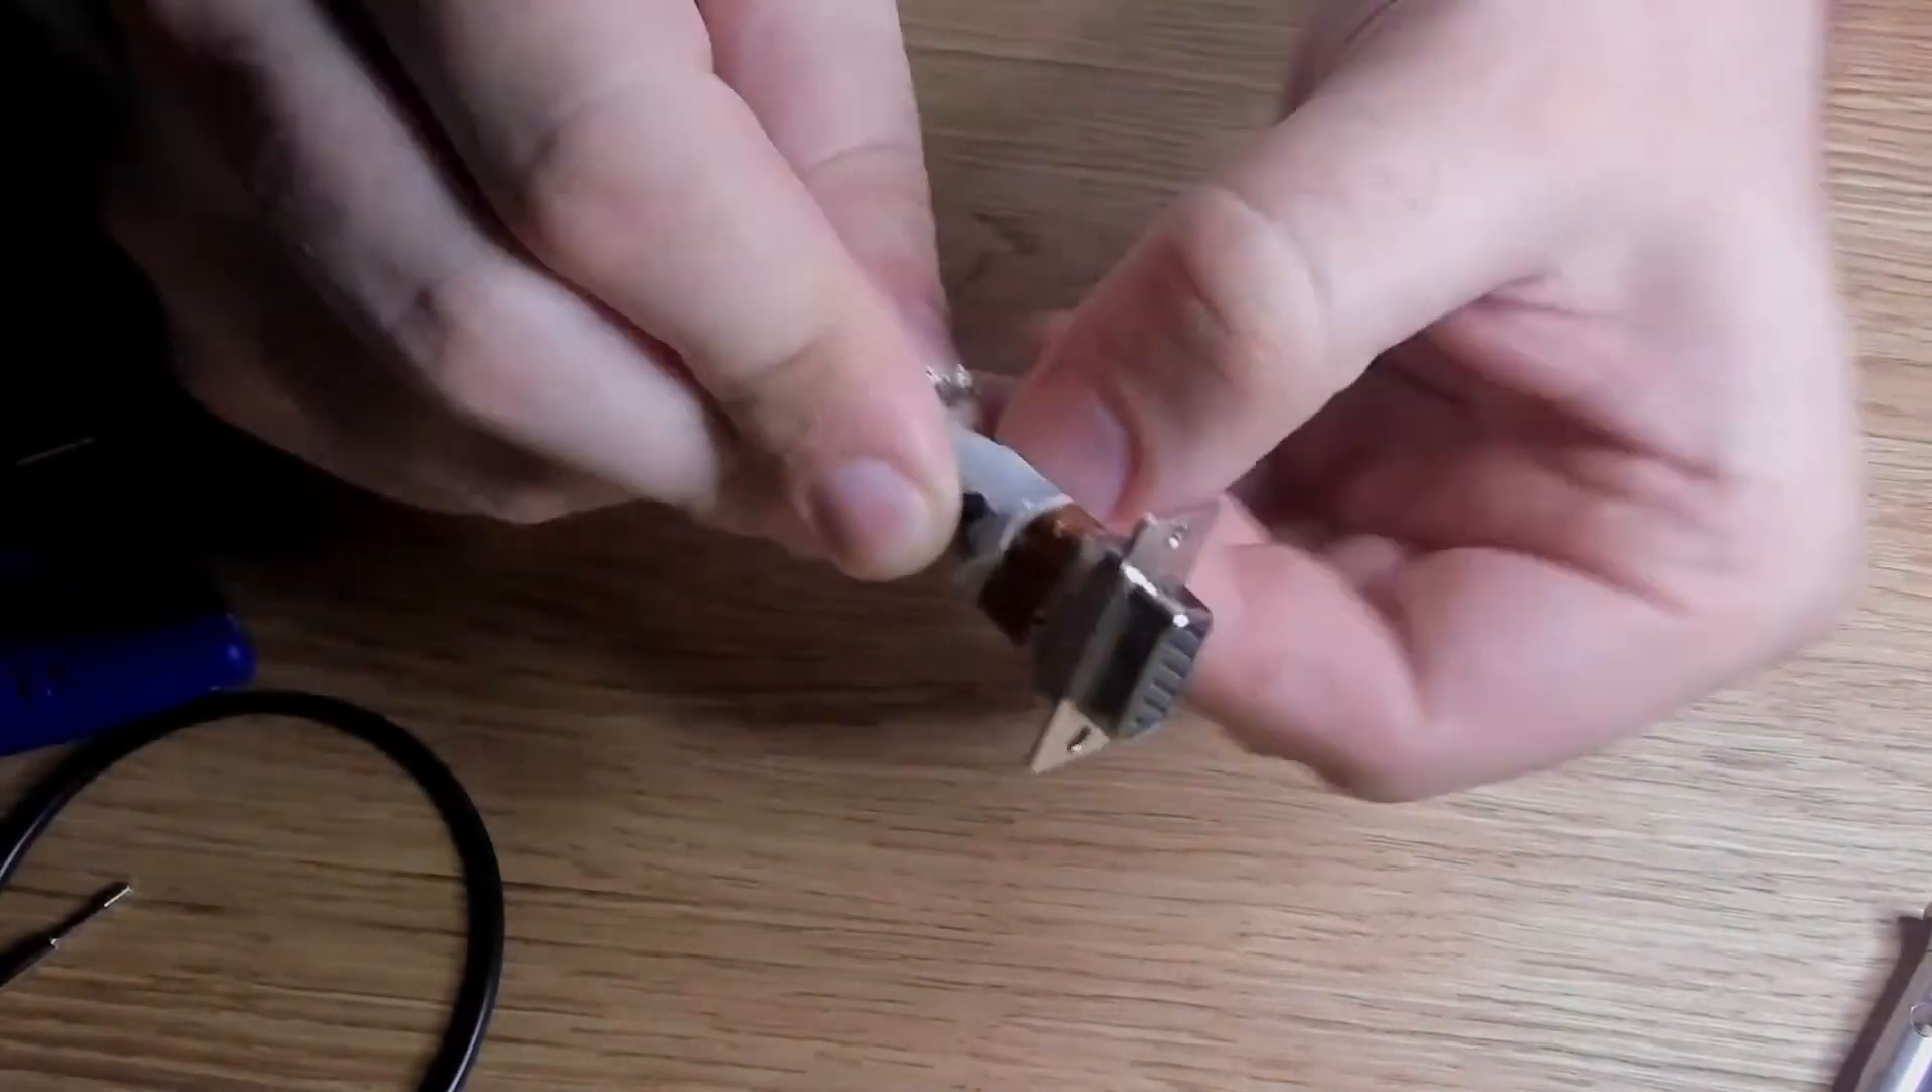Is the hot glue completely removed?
No.